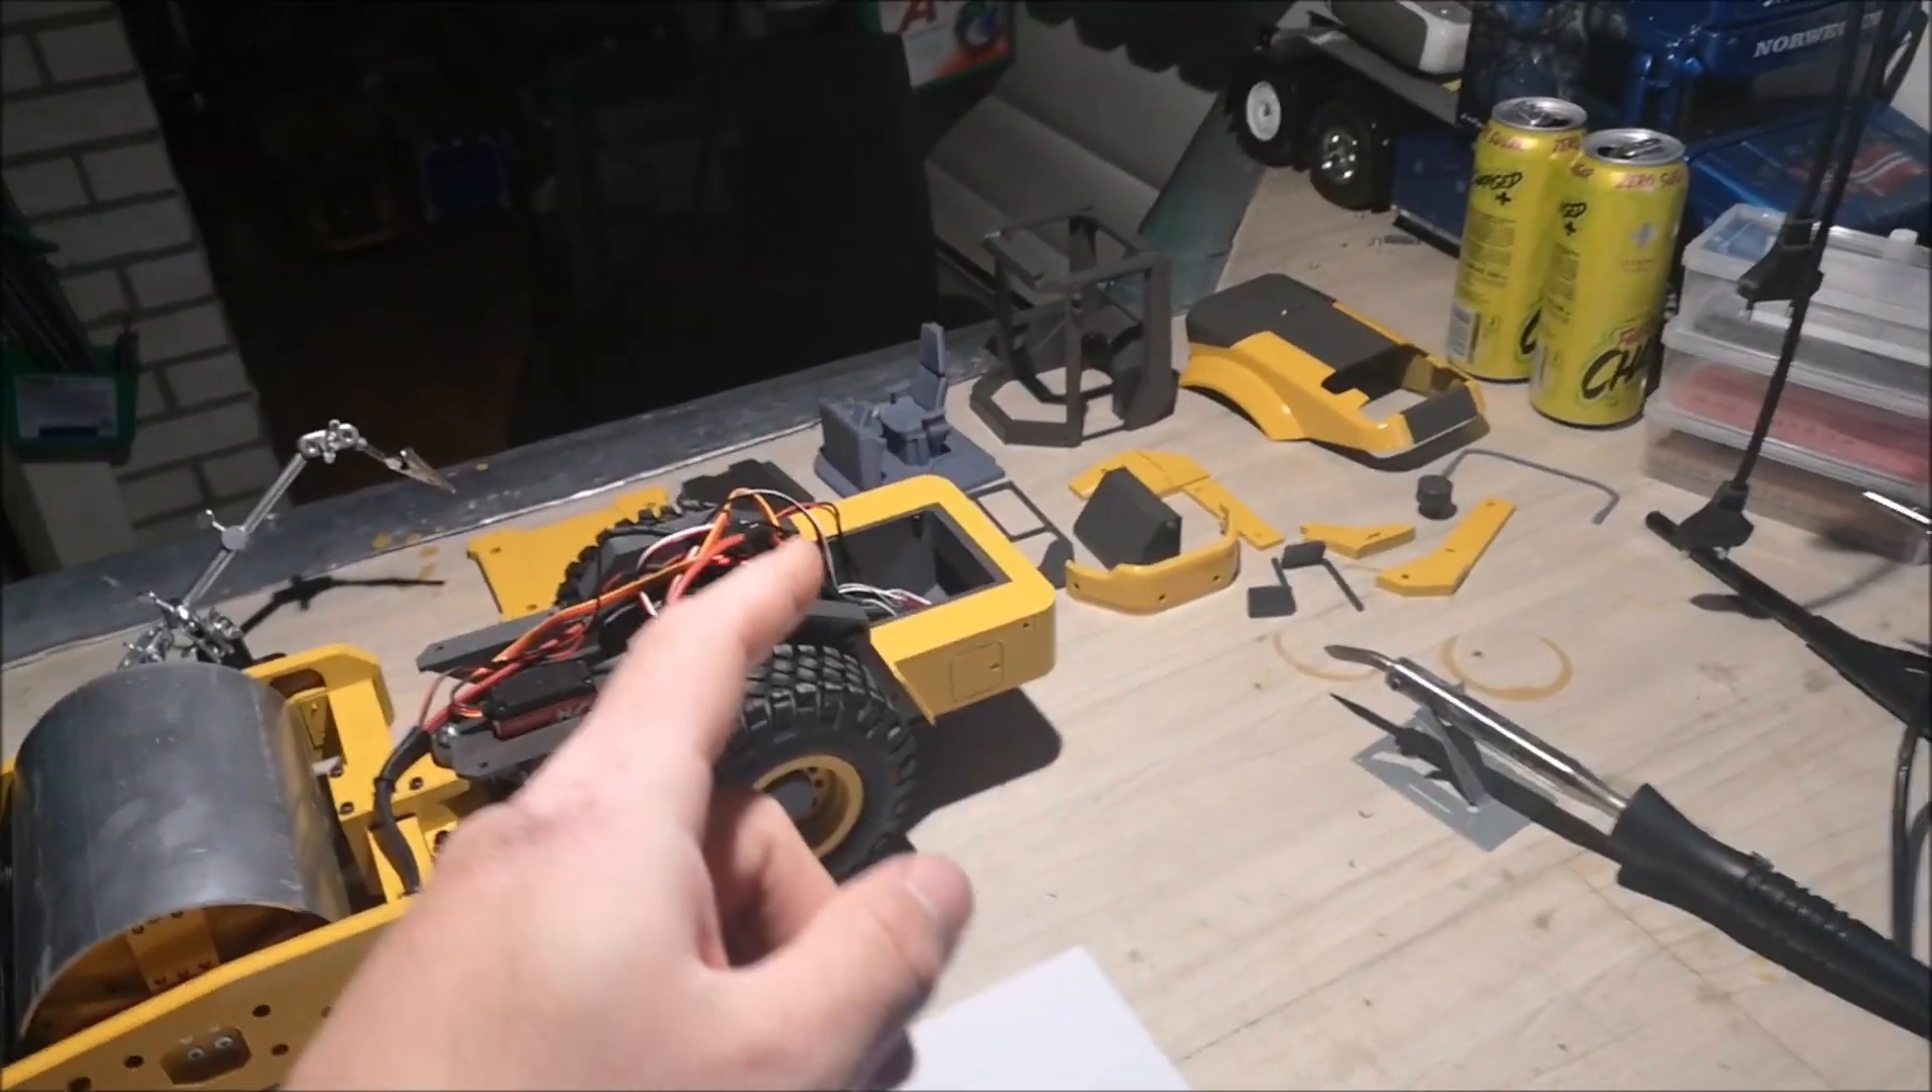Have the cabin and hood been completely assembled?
No.